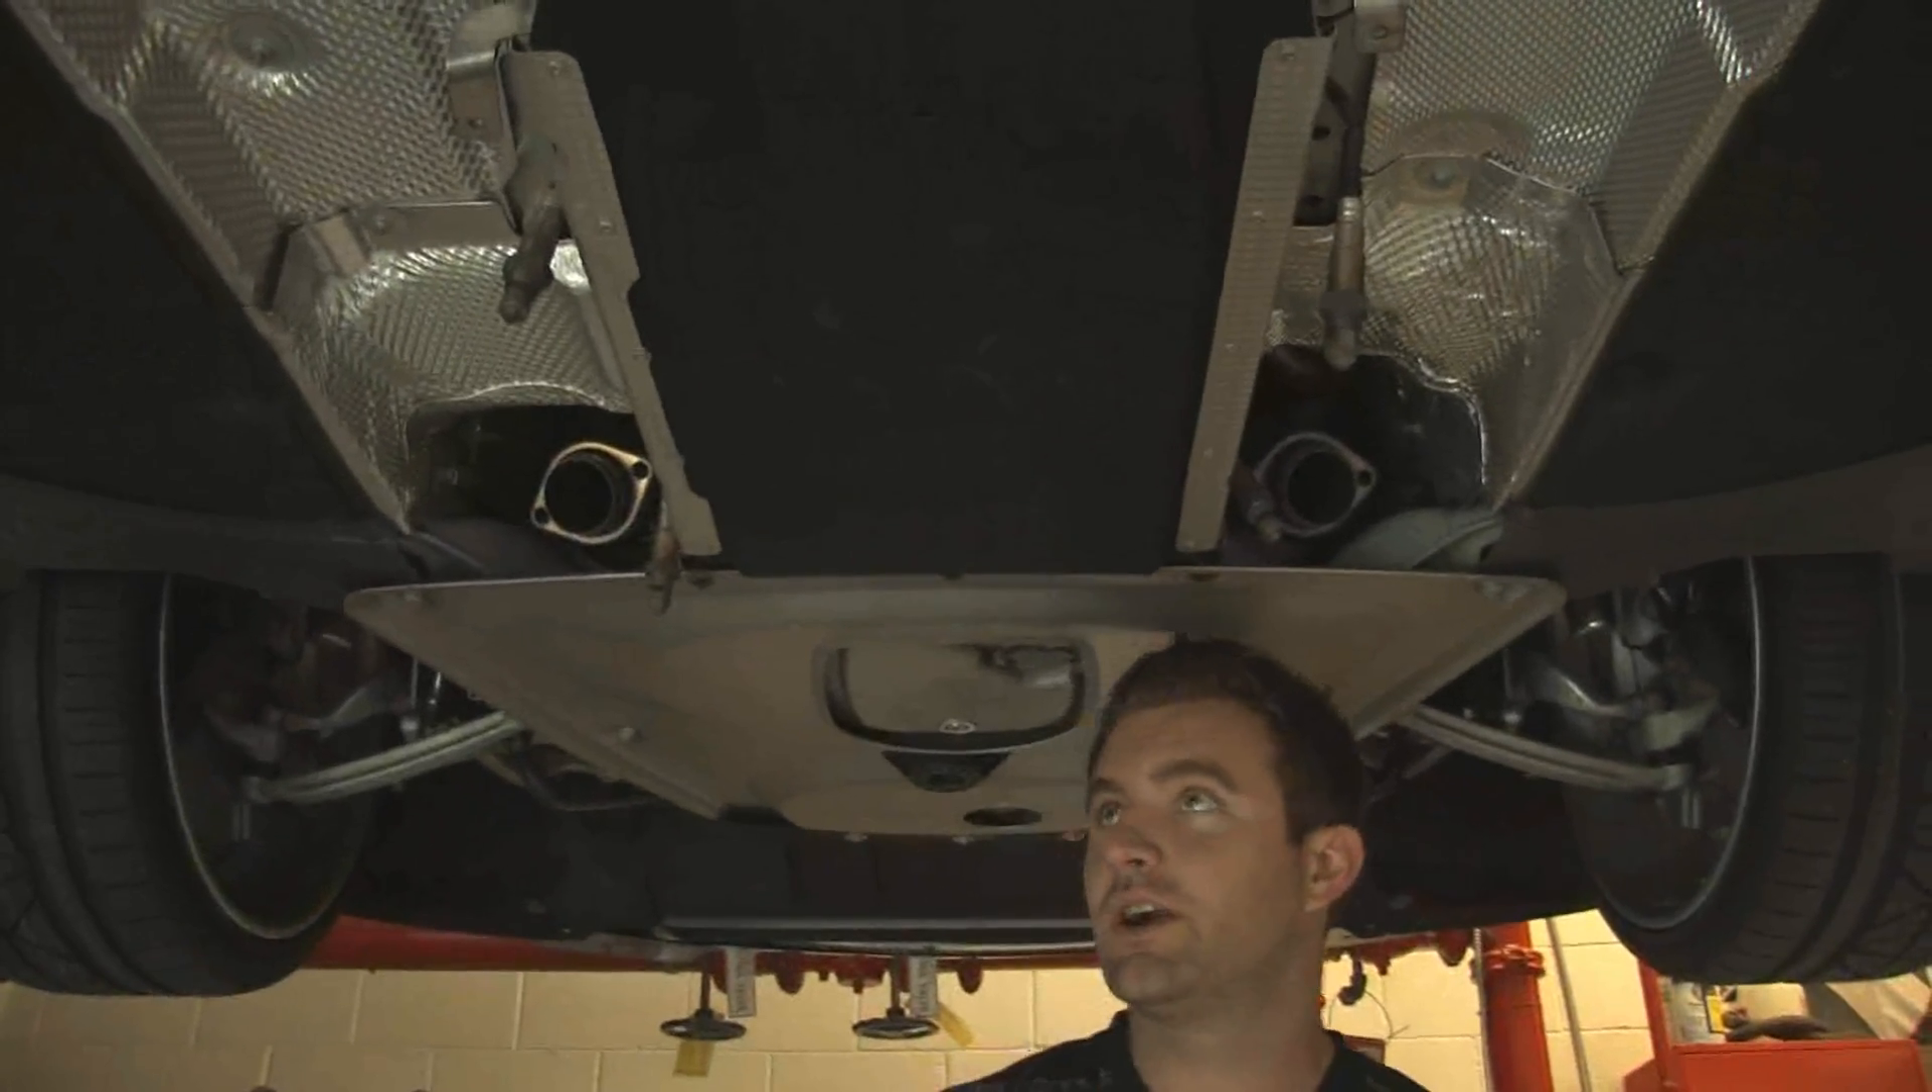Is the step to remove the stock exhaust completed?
Yes.